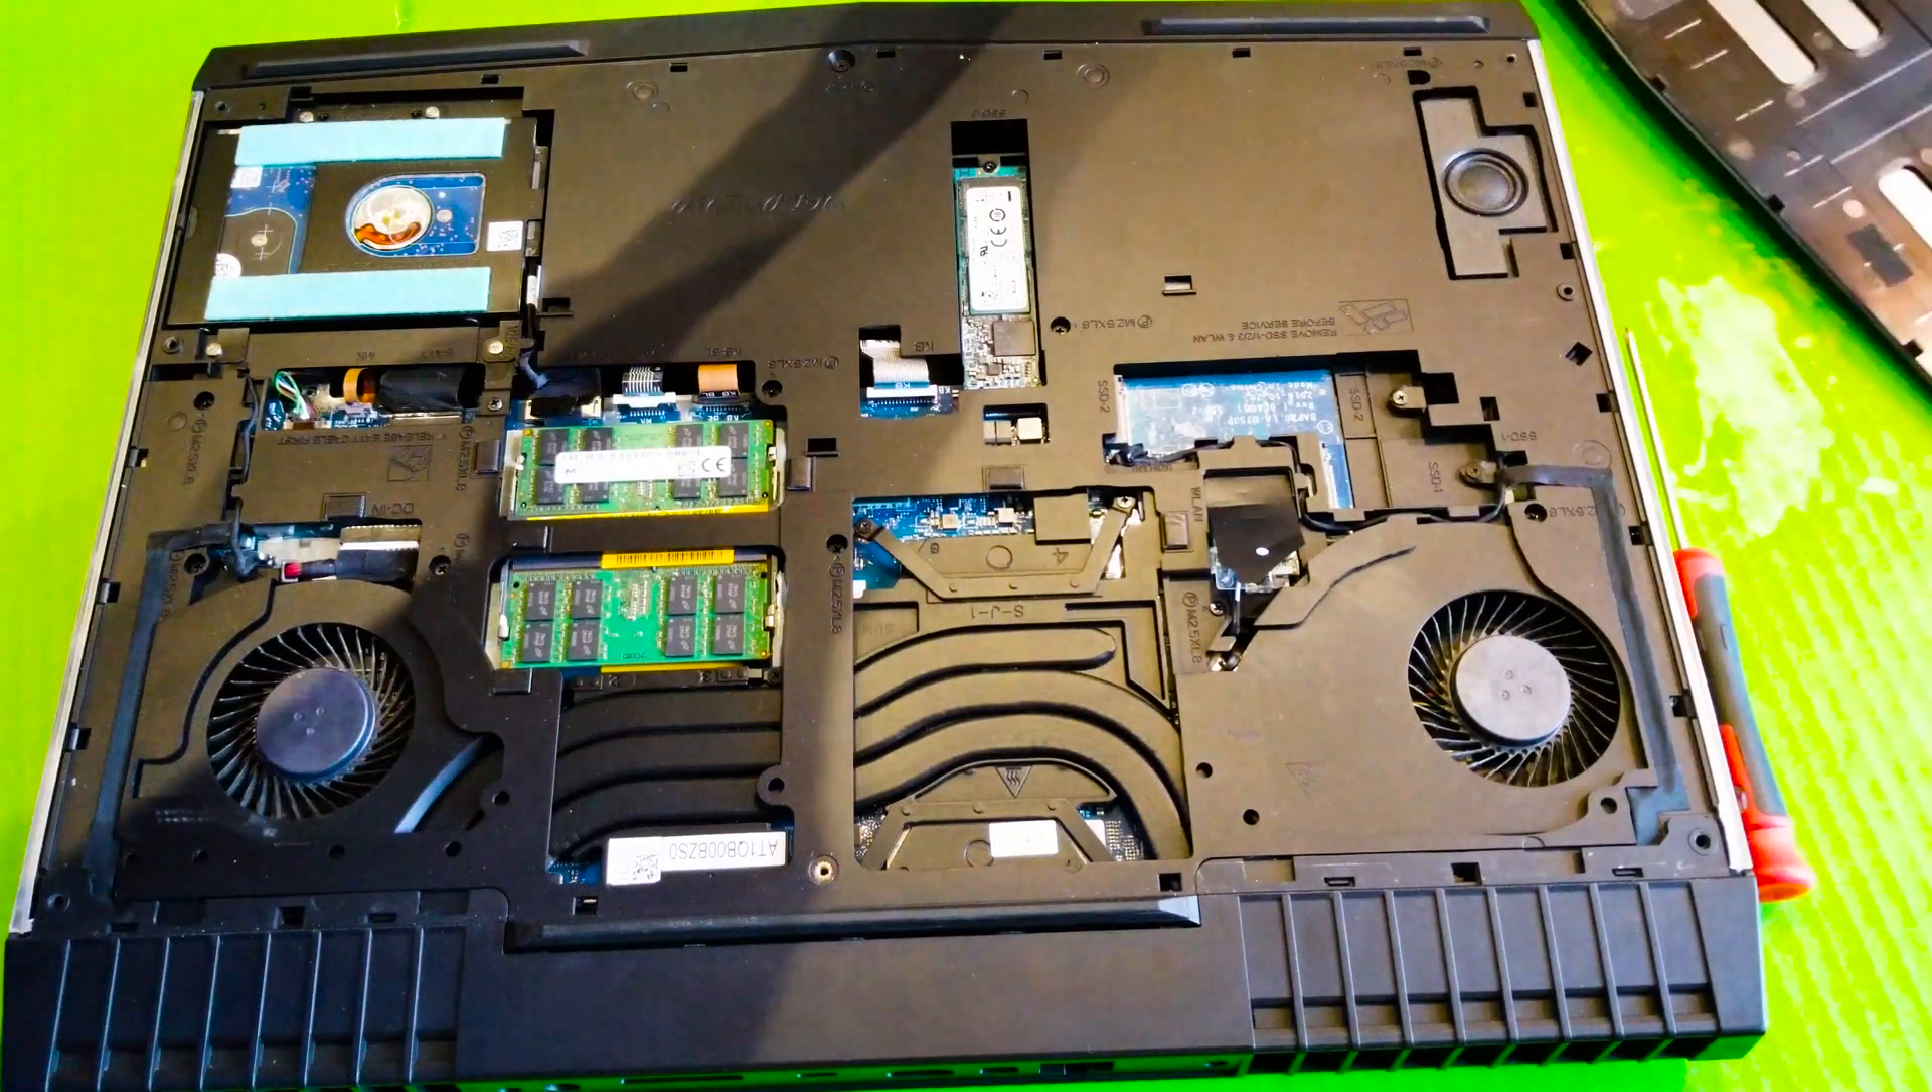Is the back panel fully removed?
Yes.